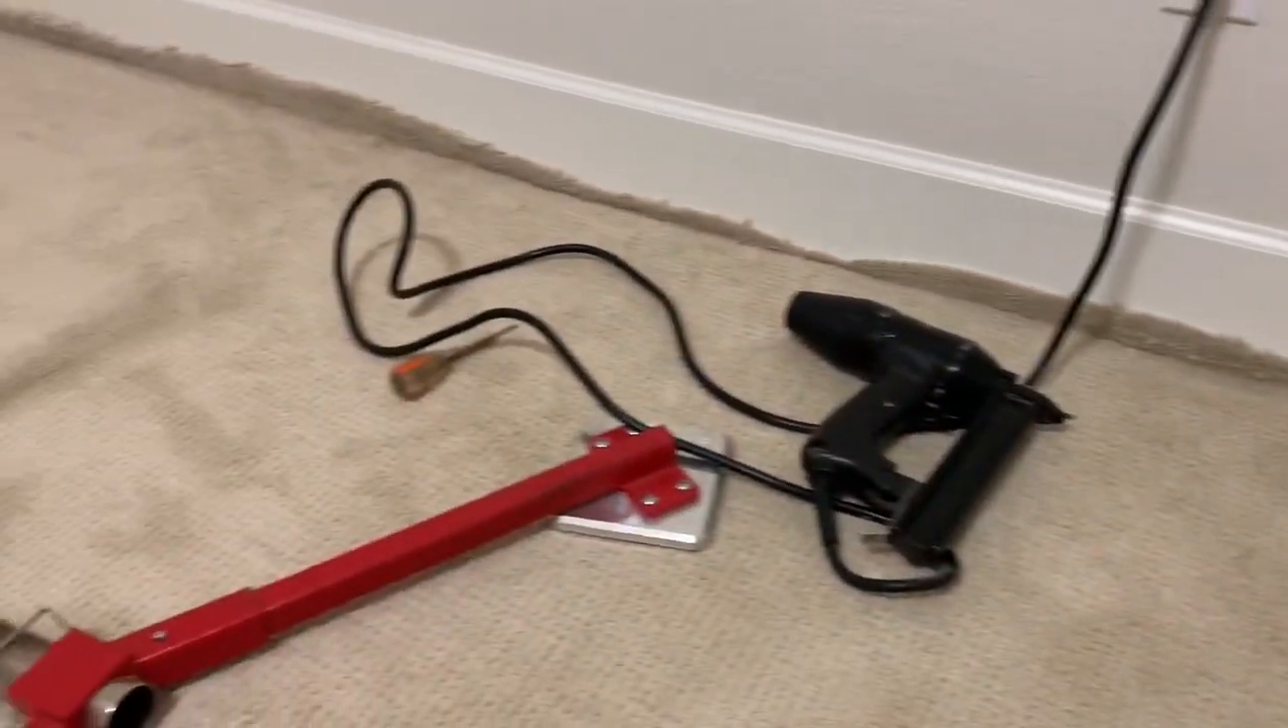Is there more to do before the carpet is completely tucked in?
Yes.